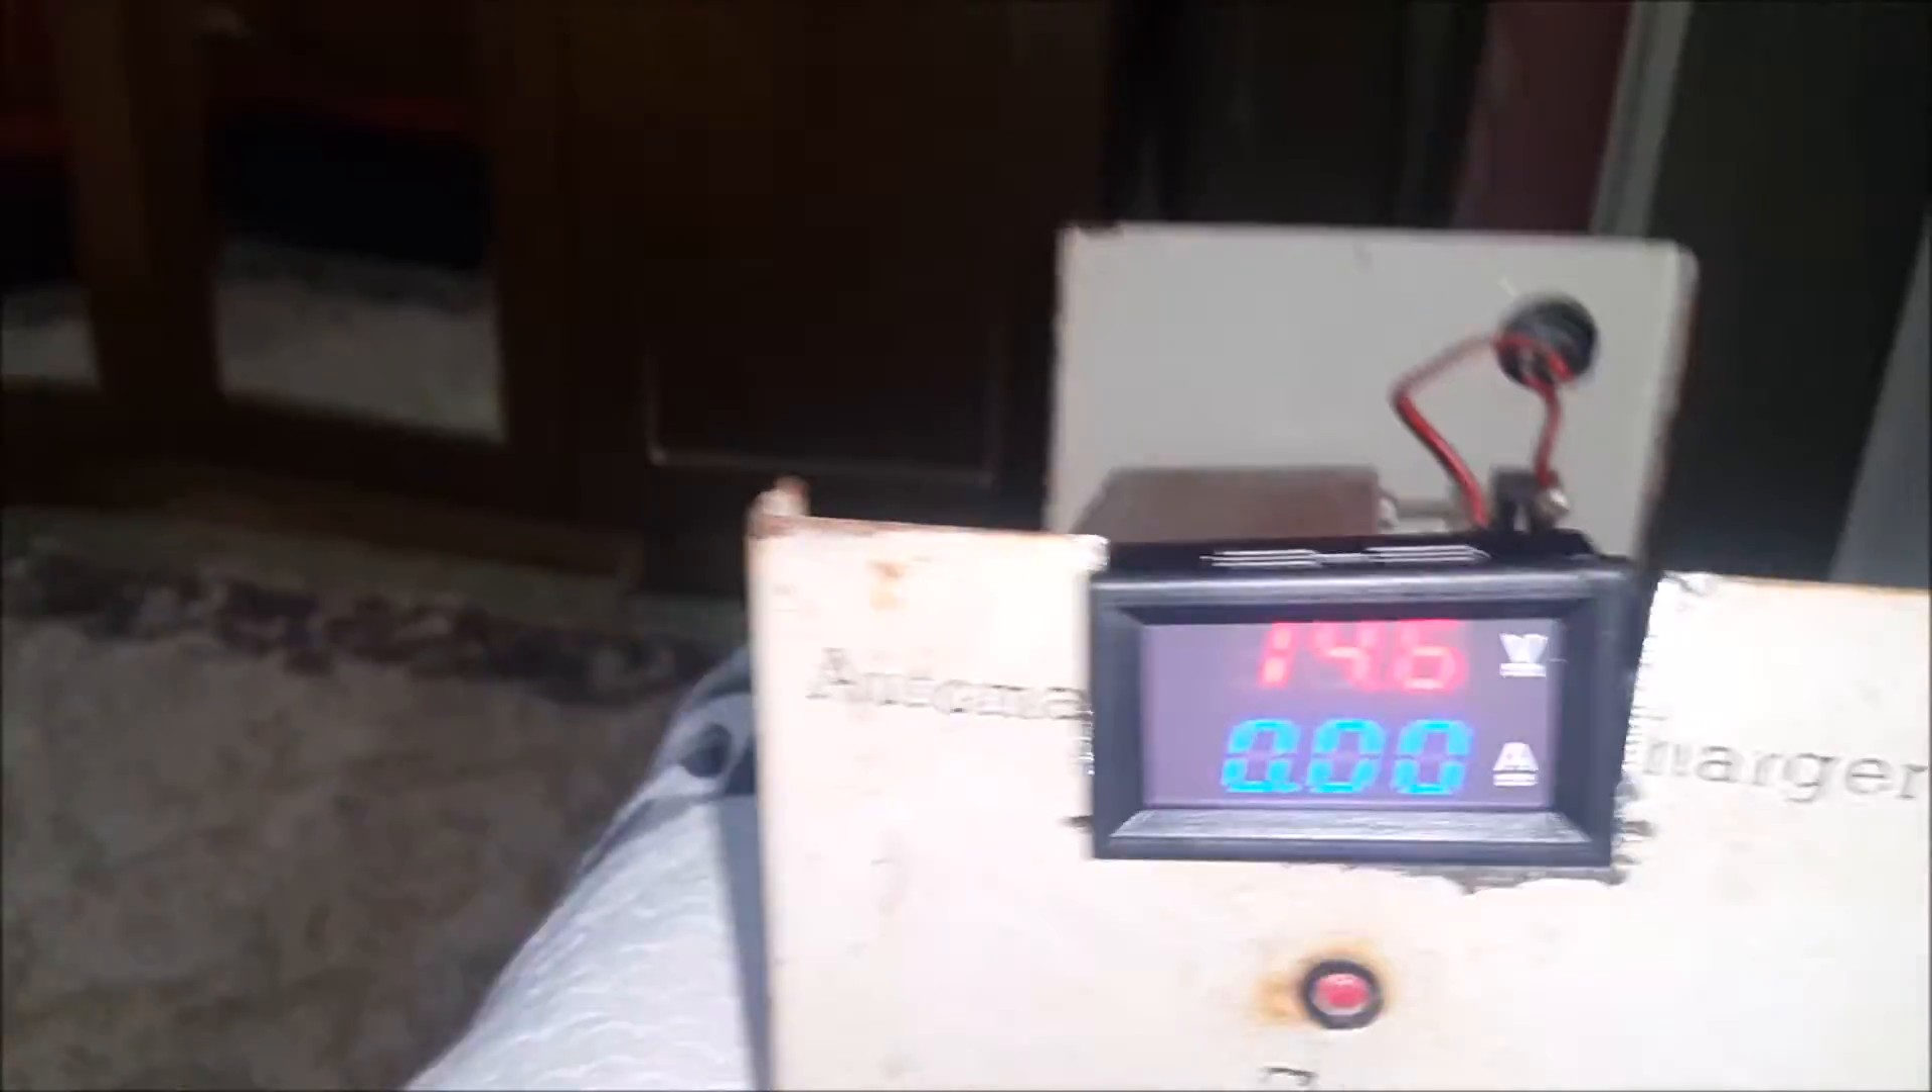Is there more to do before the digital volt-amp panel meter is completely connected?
No.